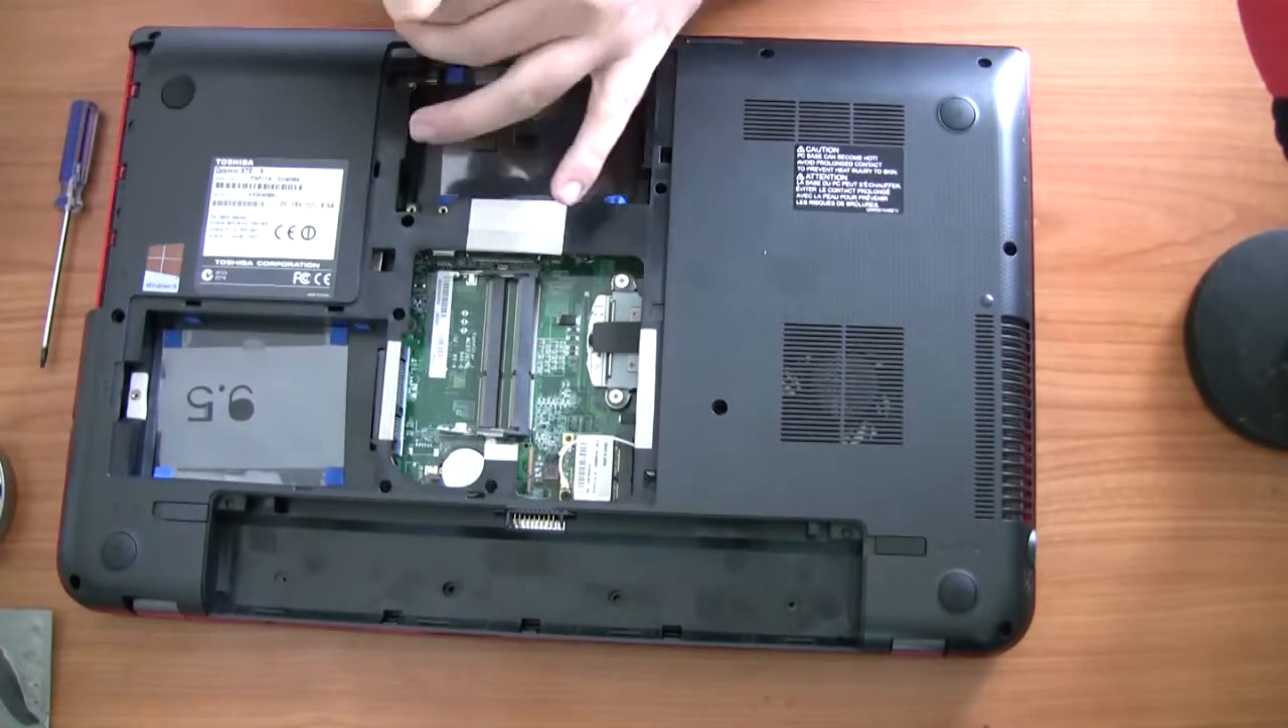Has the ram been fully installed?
No.